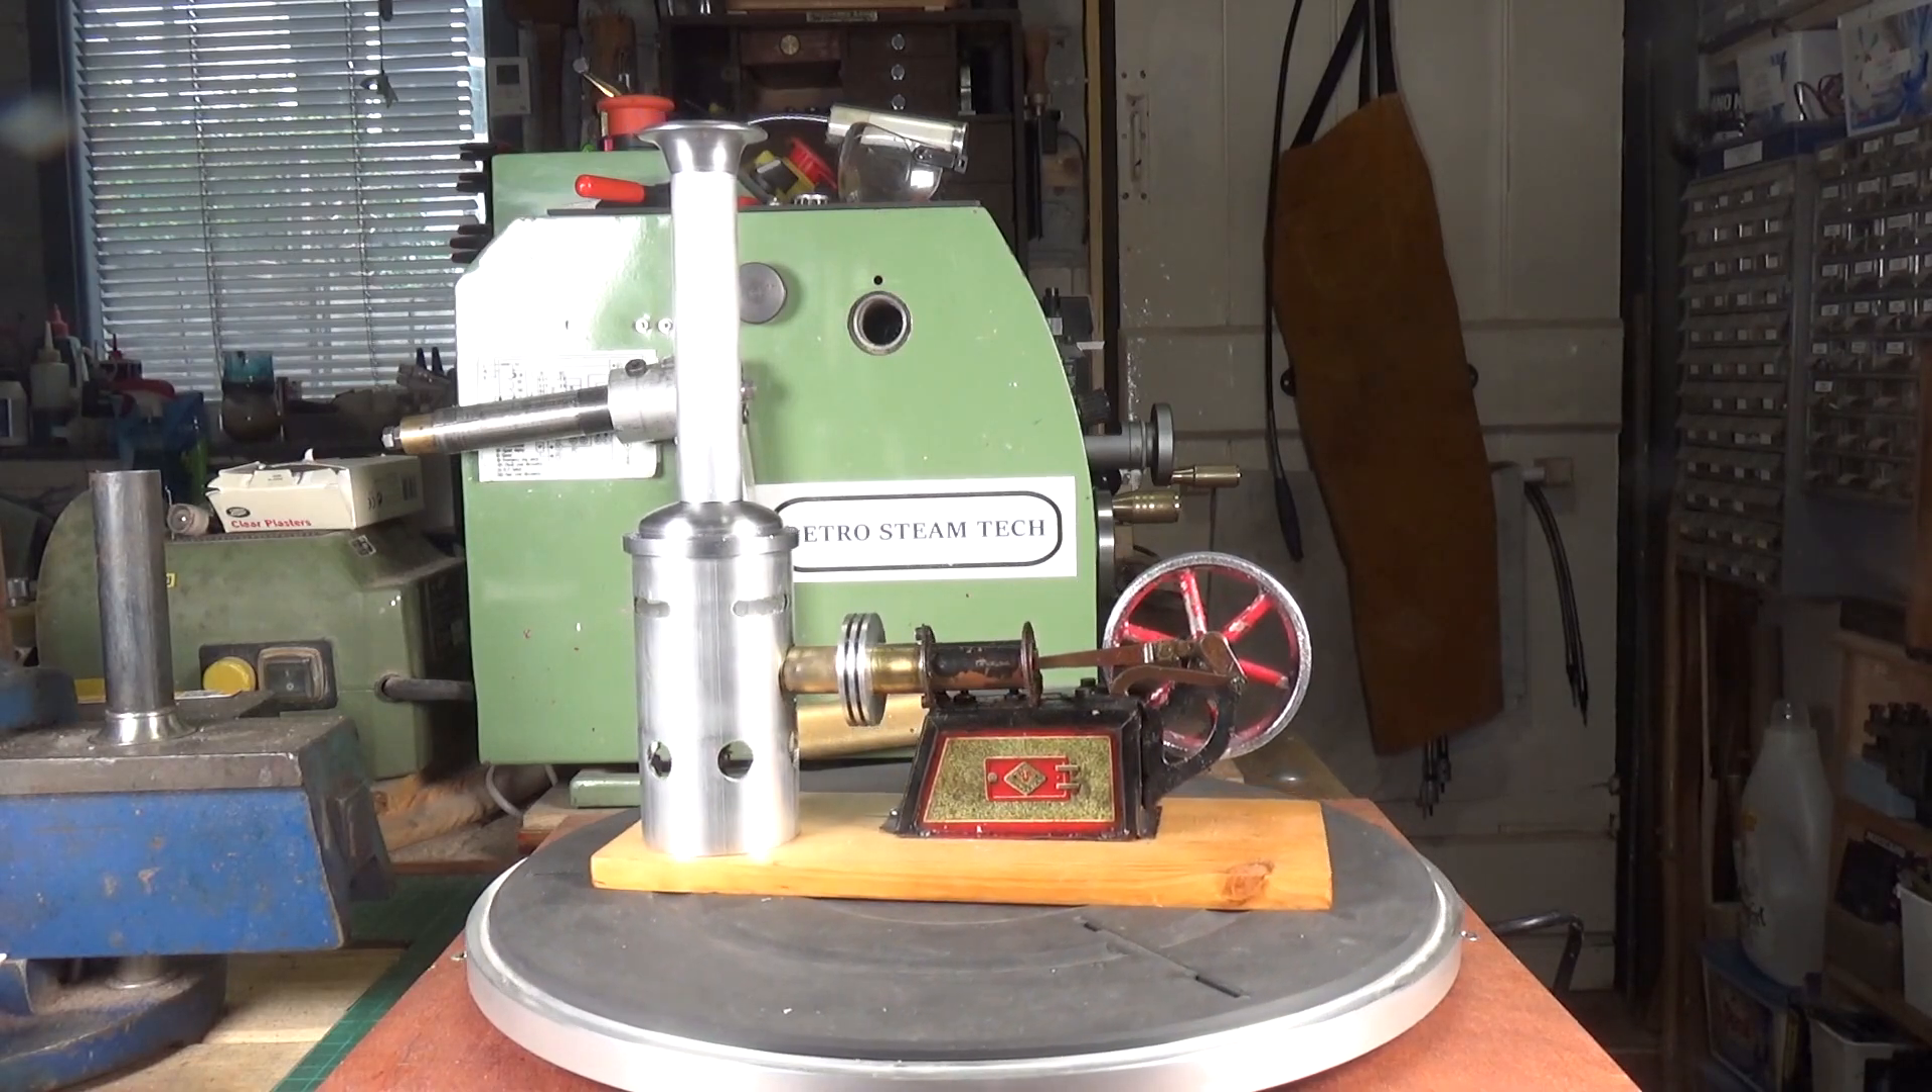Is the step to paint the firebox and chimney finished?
No.